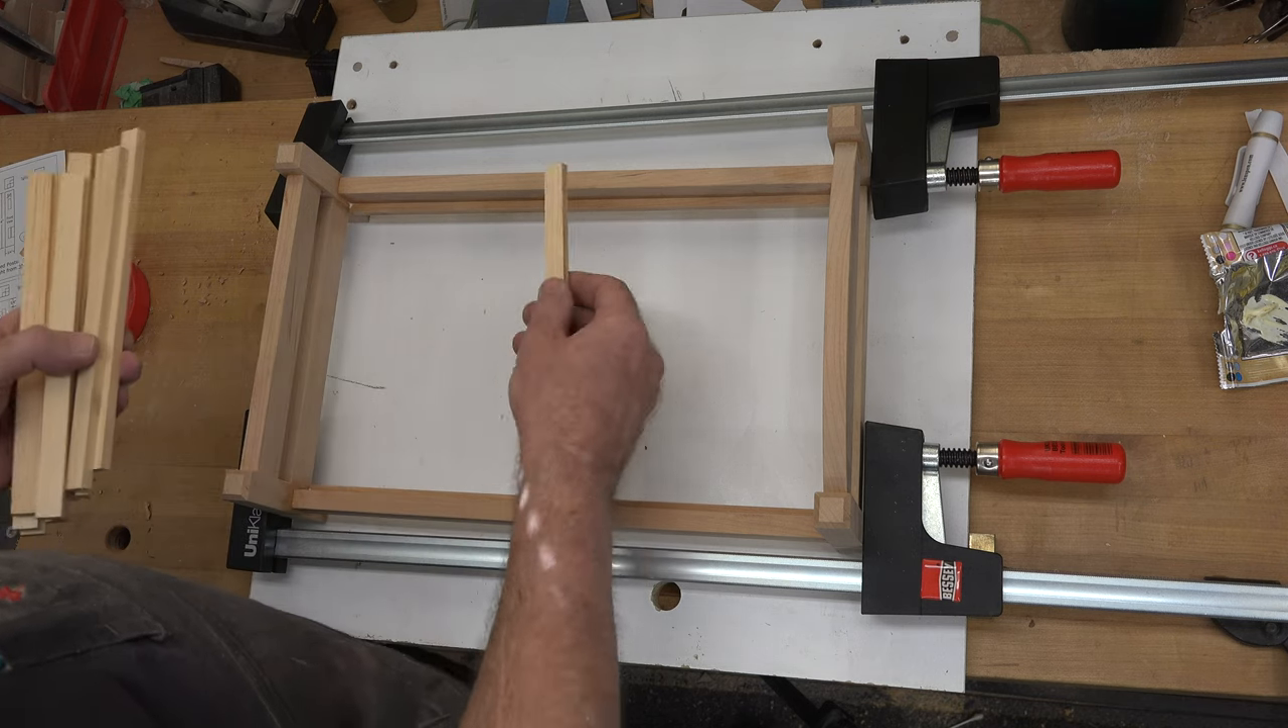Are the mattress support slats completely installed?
No.